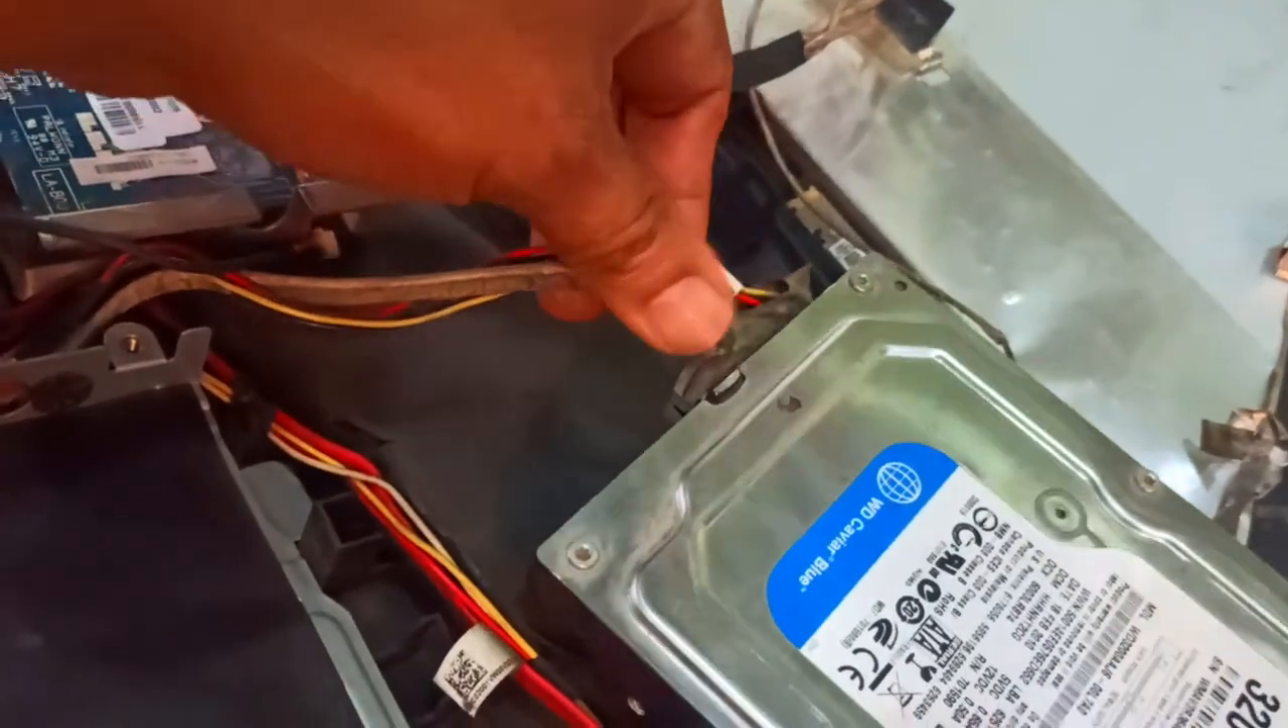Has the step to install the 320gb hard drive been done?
No.